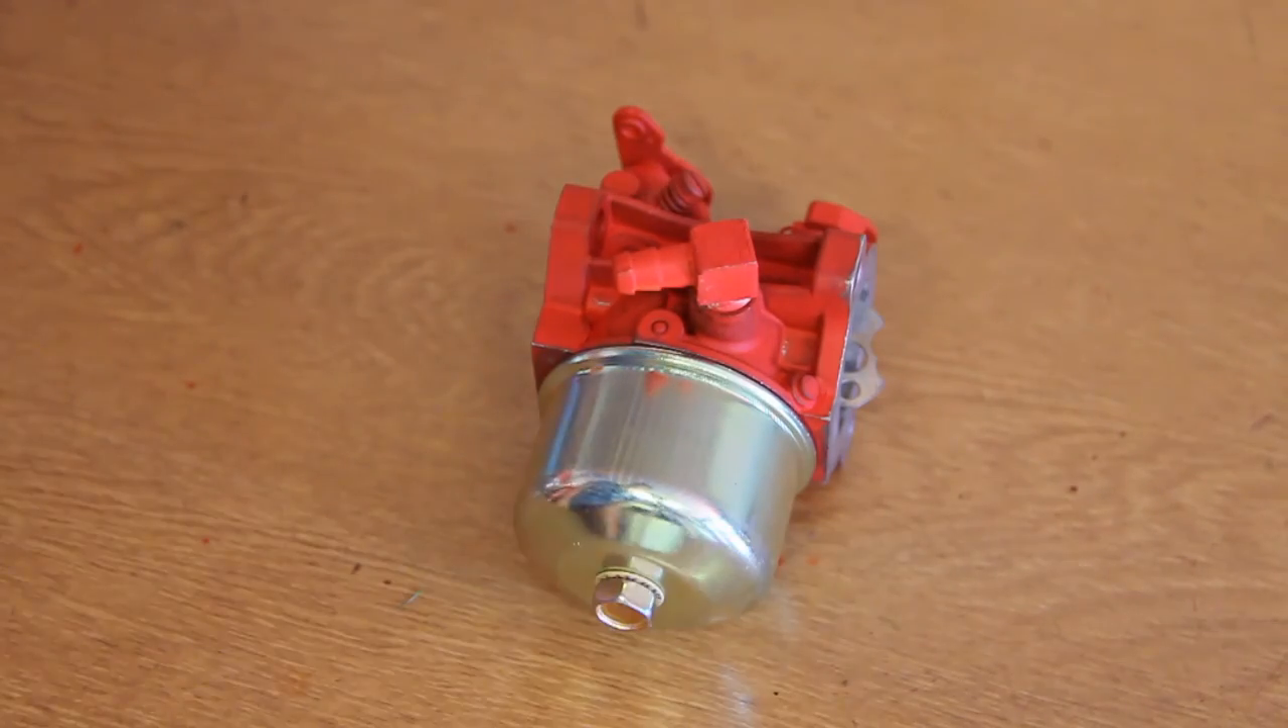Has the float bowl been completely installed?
Yes.